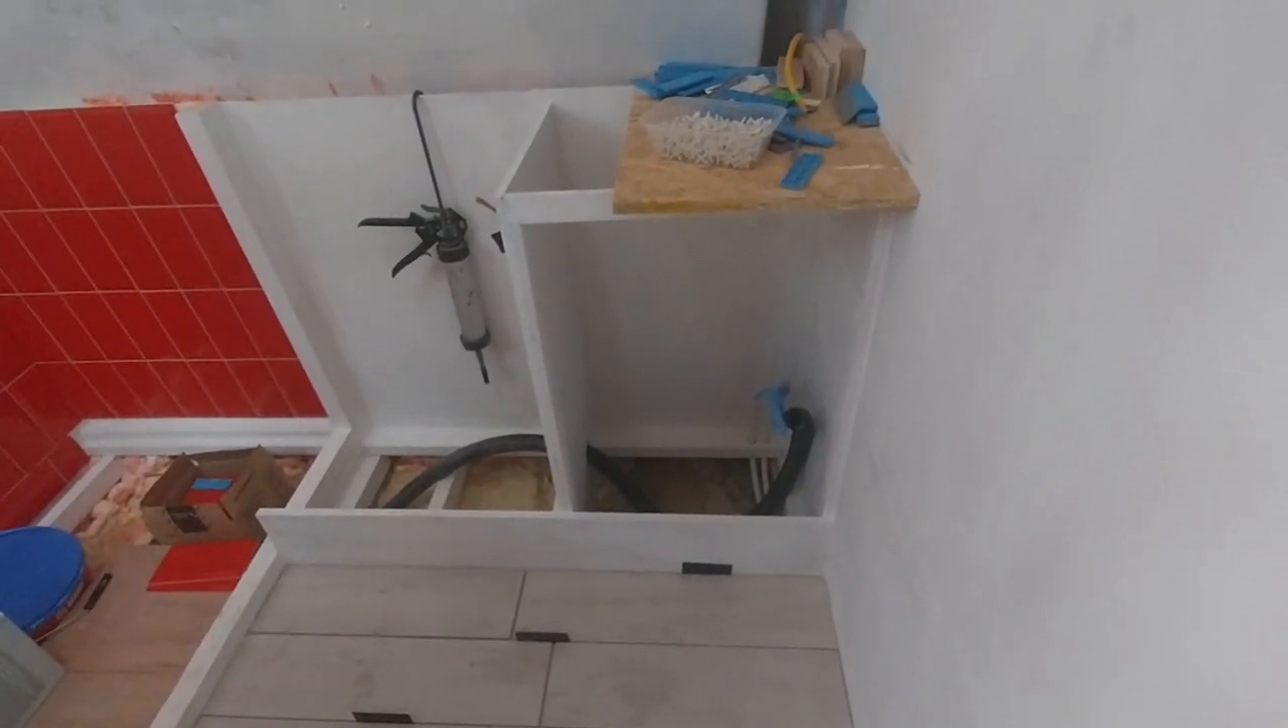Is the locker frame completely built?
Yes.